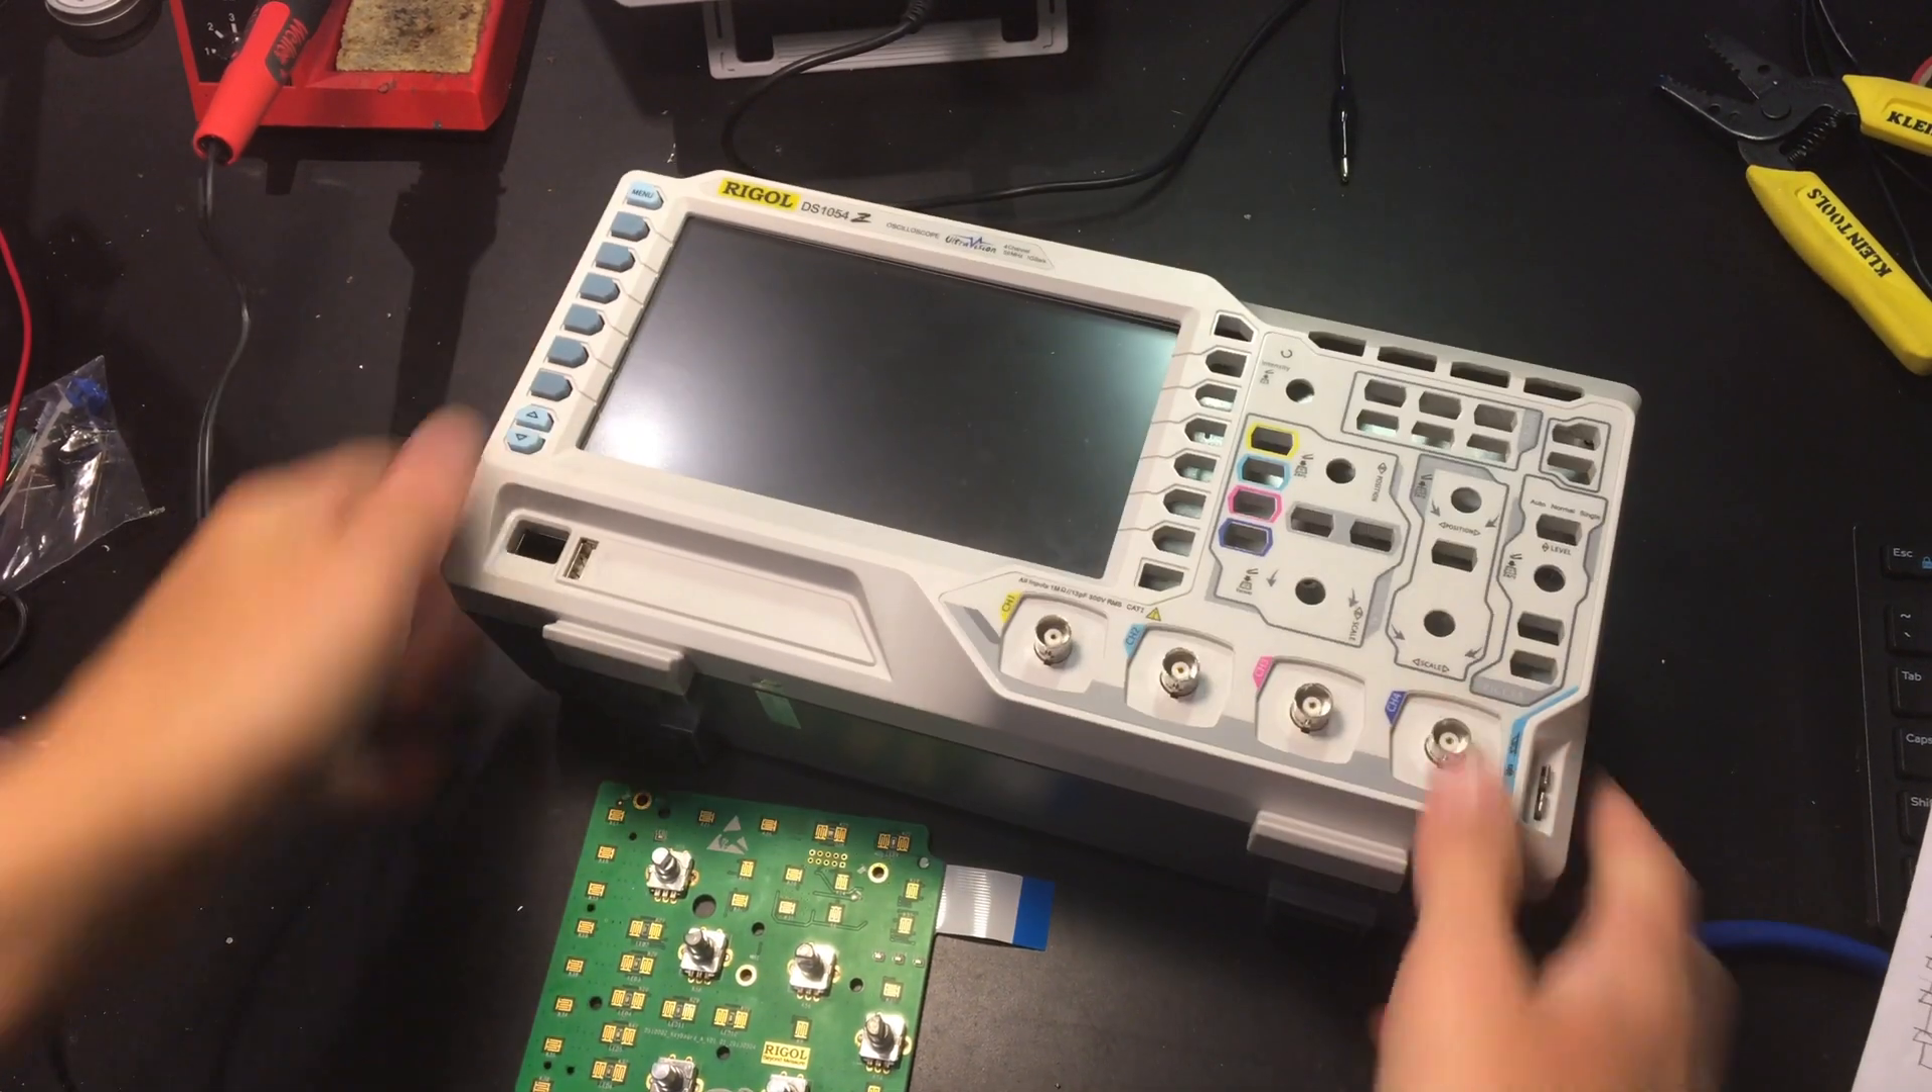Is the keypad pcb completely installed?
No.